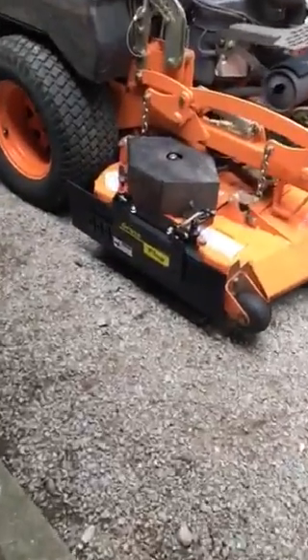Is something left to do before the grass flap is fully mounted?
No.